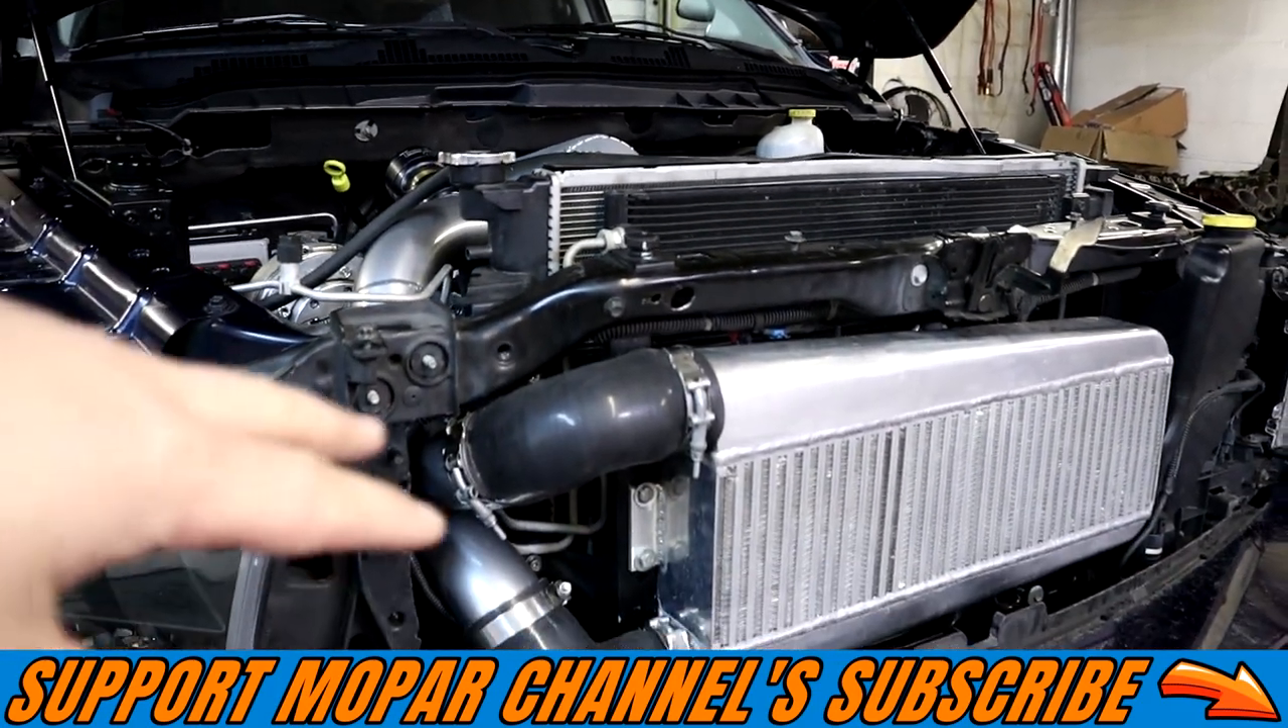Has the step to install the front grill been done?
No.